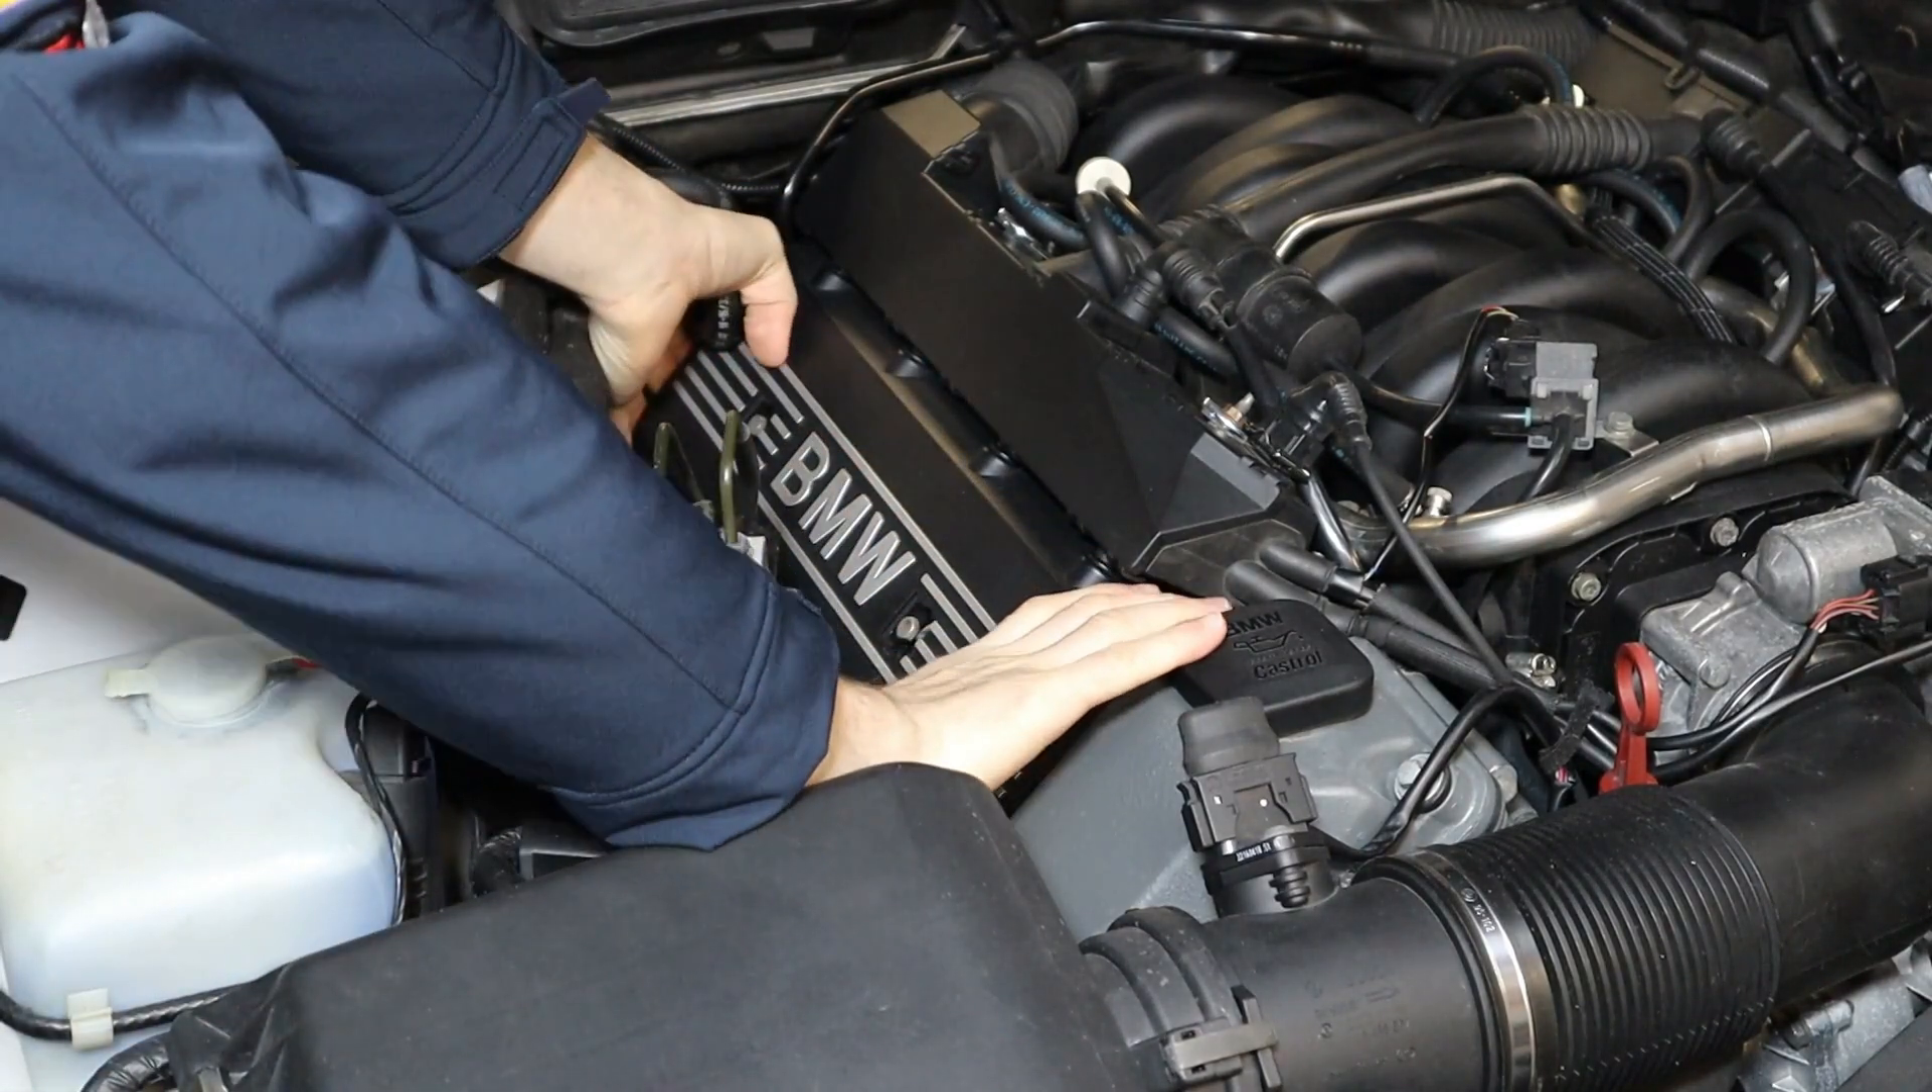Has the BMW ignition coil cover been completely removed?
No.